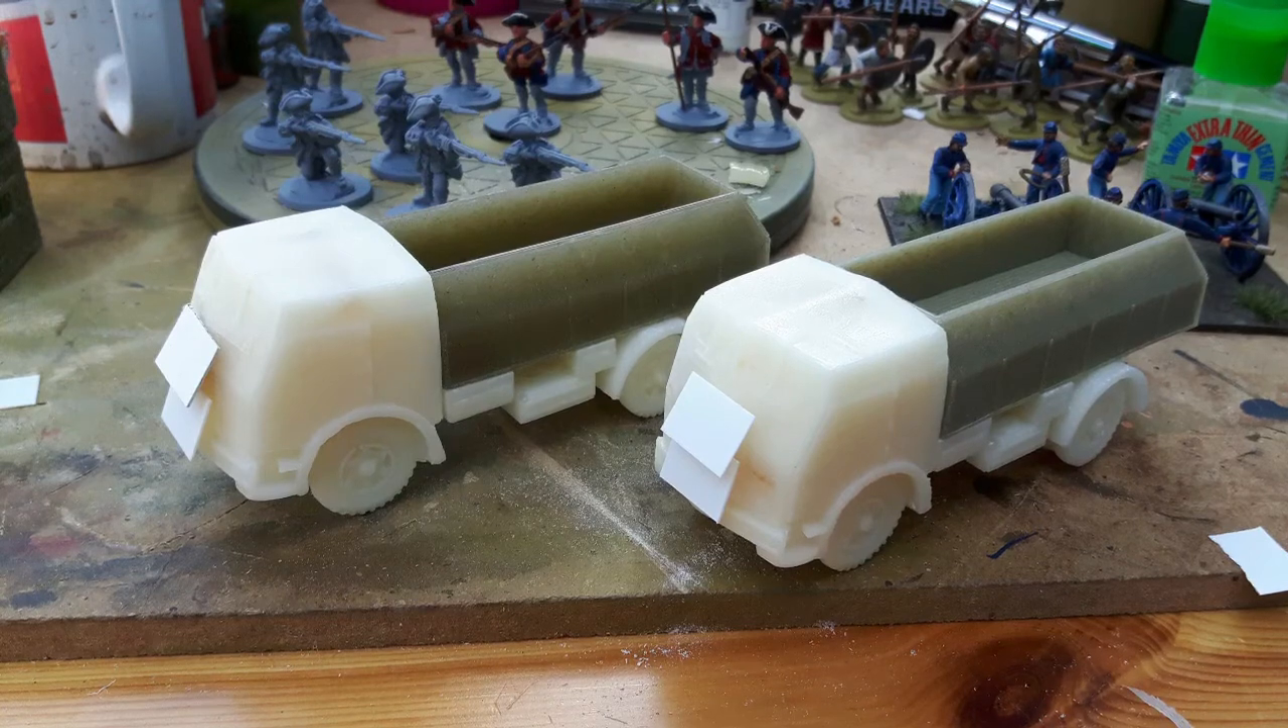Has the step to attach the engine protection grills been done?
Yes.